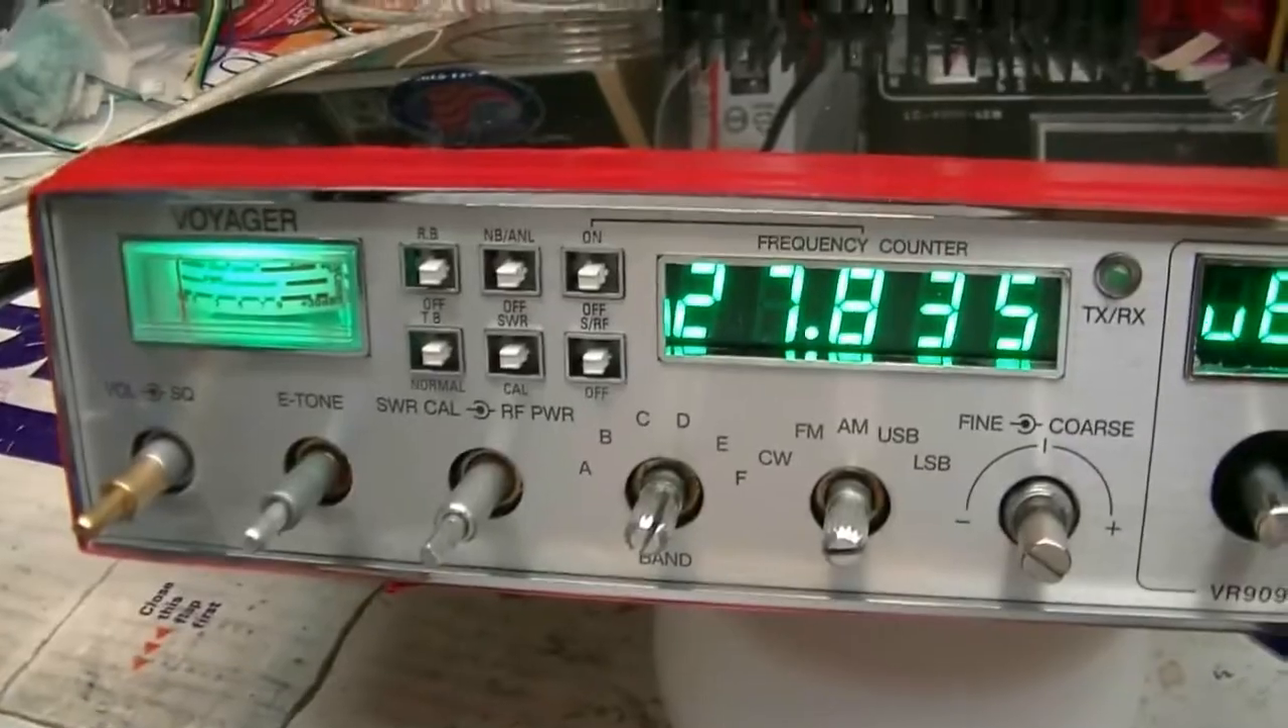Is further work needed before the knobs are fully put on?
Yes.